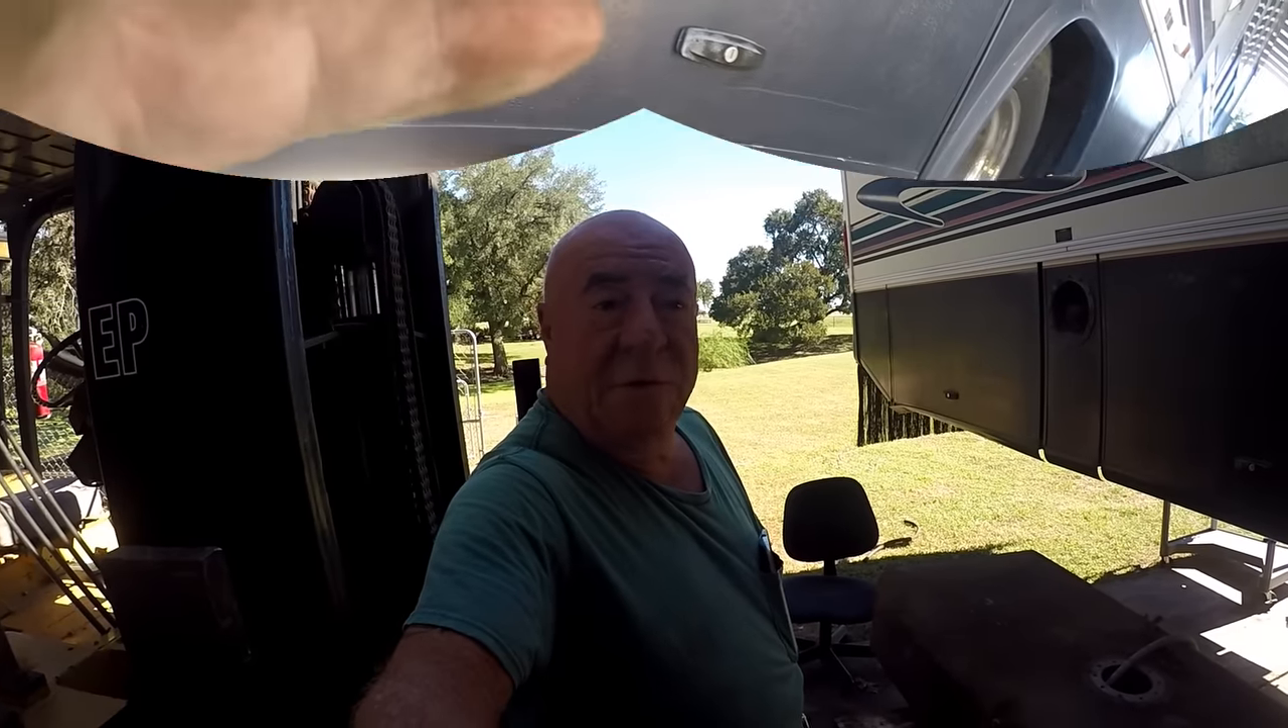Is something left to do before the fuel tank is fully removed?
No.